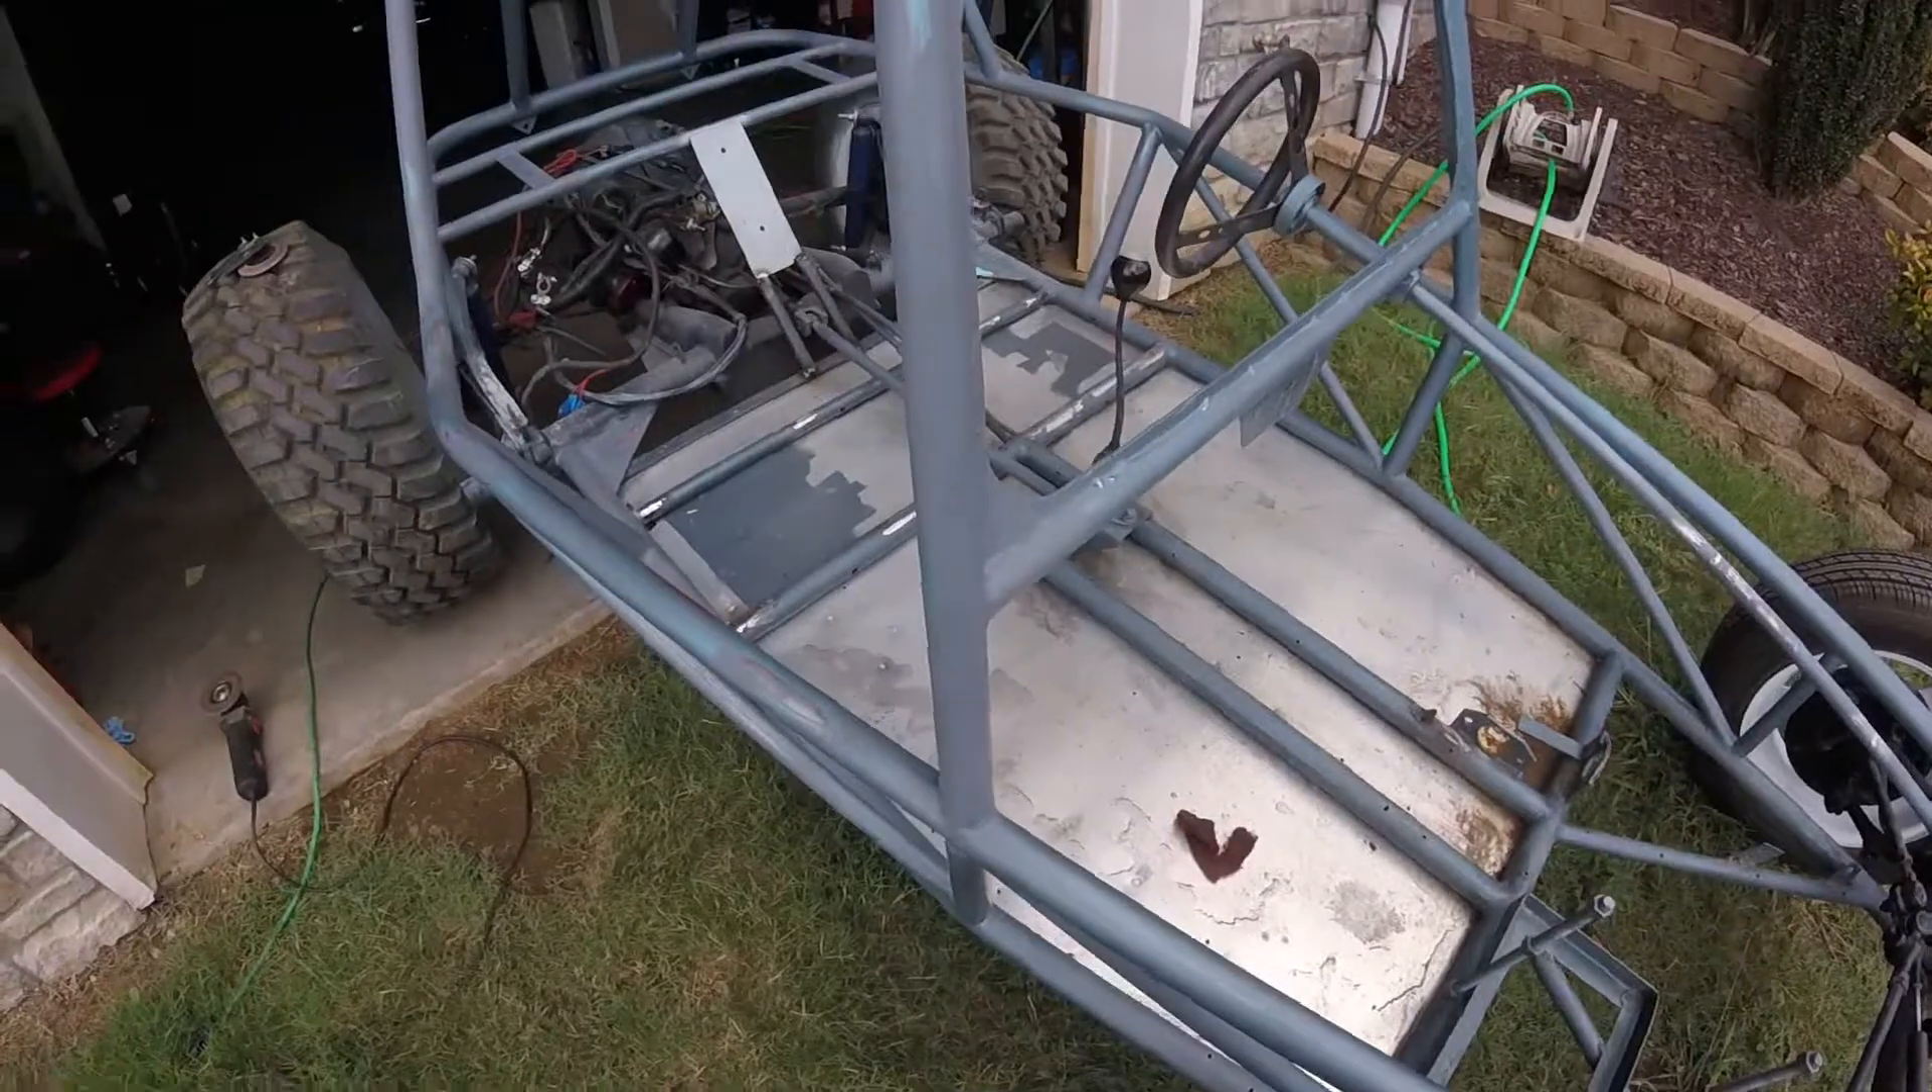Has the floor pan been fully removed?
No.